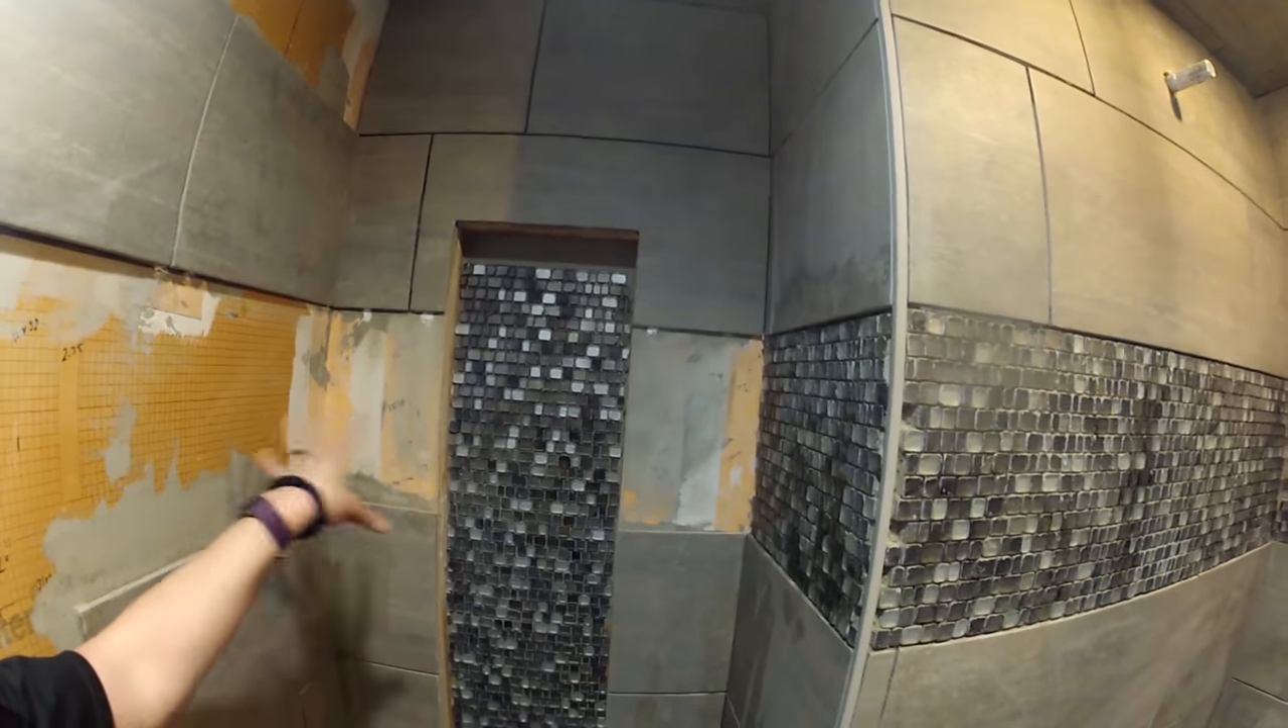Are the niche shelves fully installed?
No.